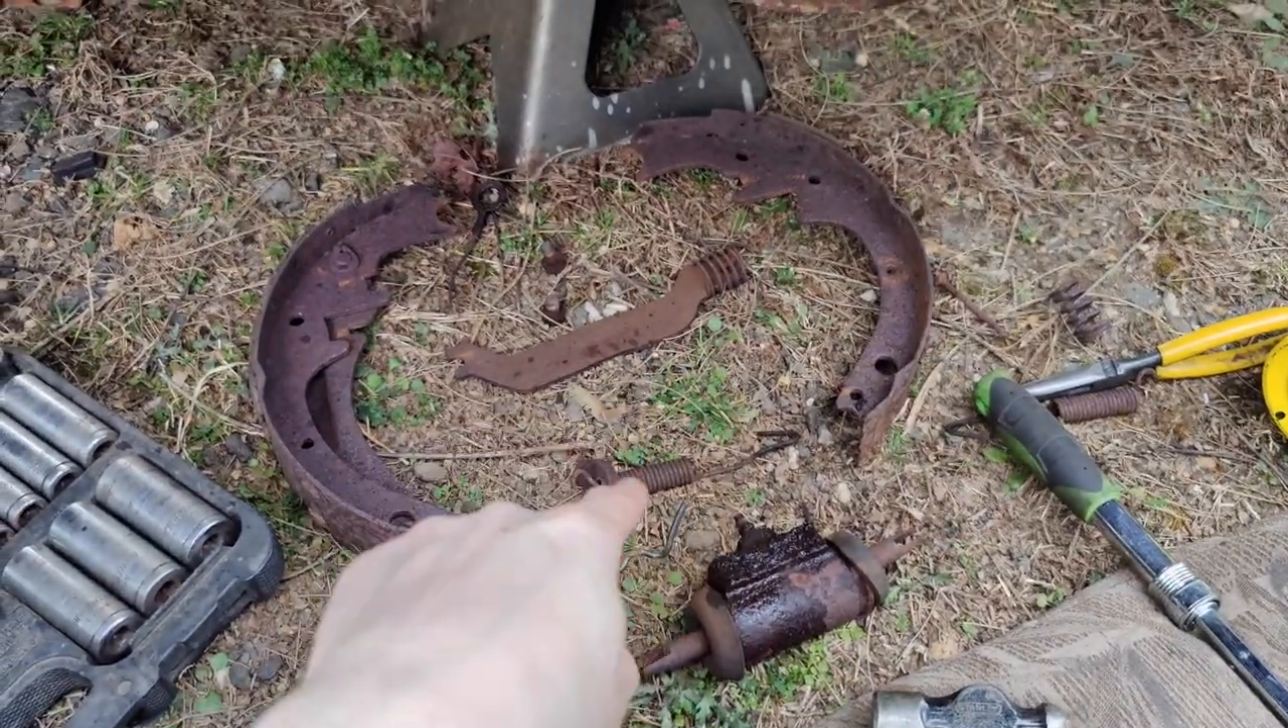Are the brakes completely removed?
Yes.